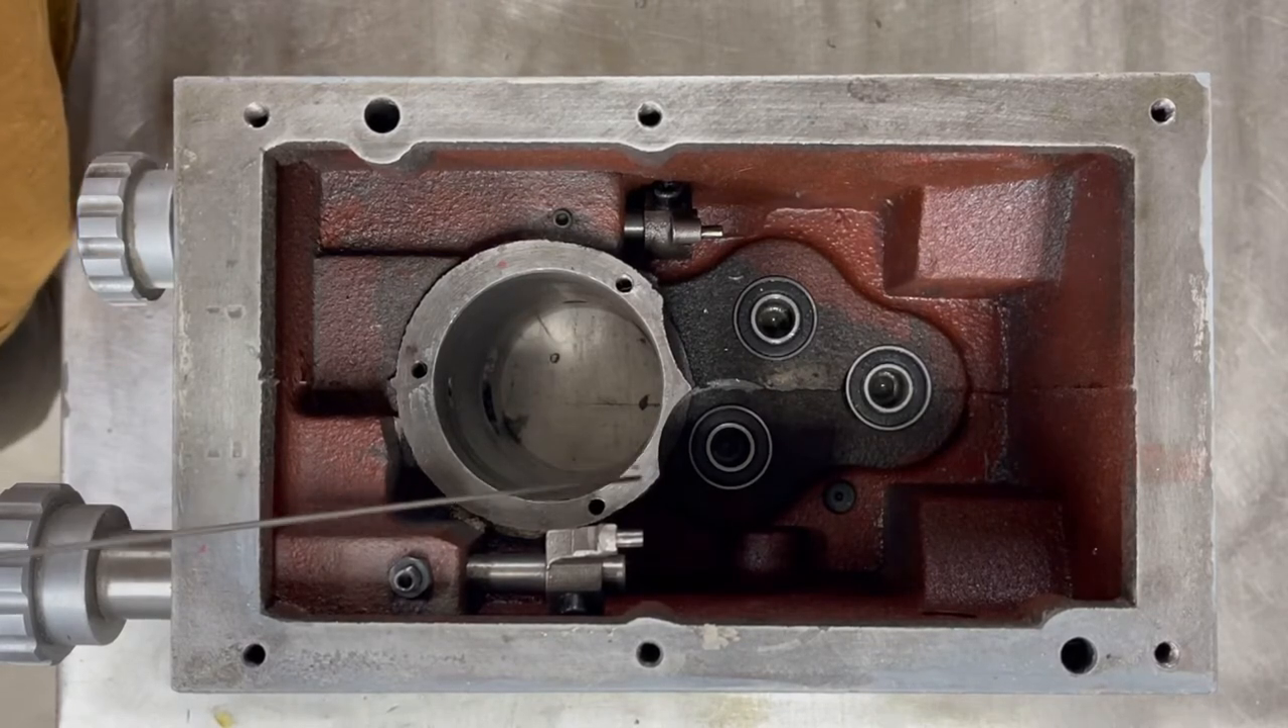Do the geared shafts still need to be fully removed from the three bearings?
No.